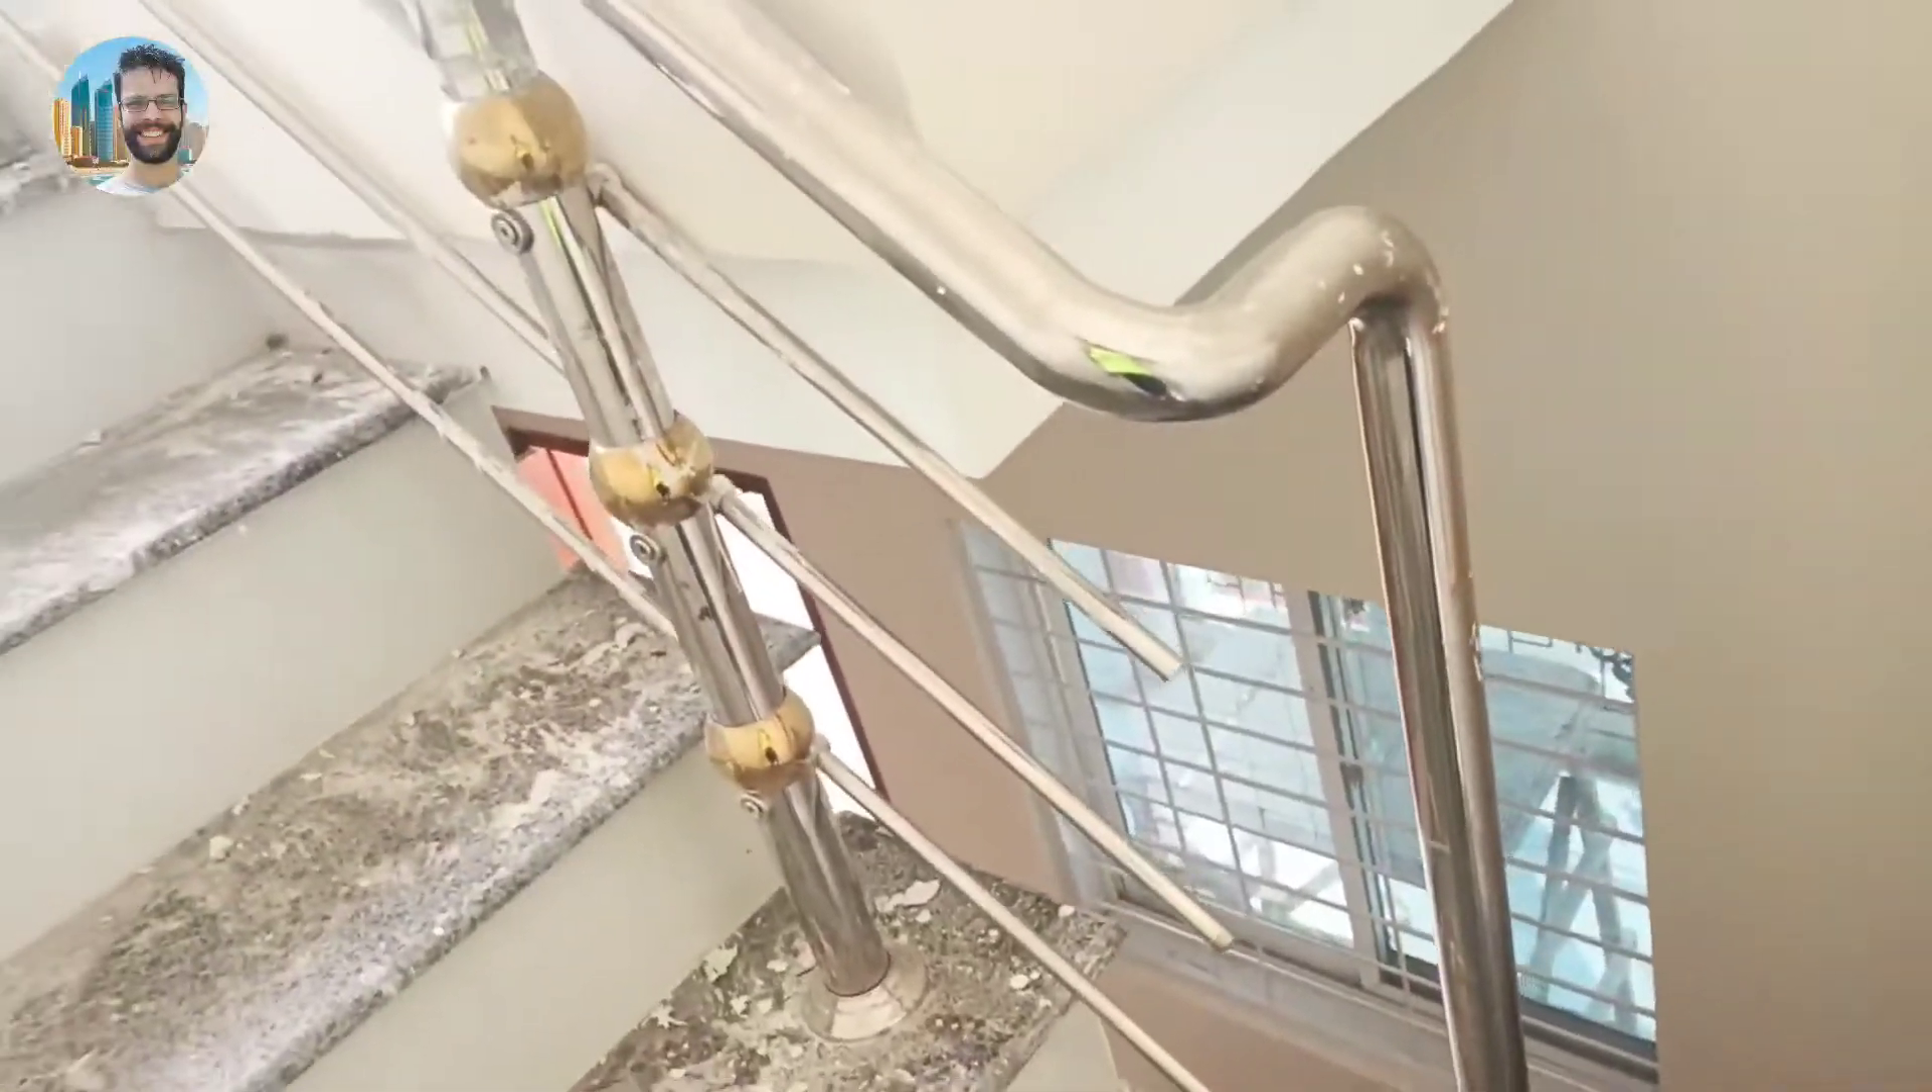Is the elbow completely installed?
Yes.